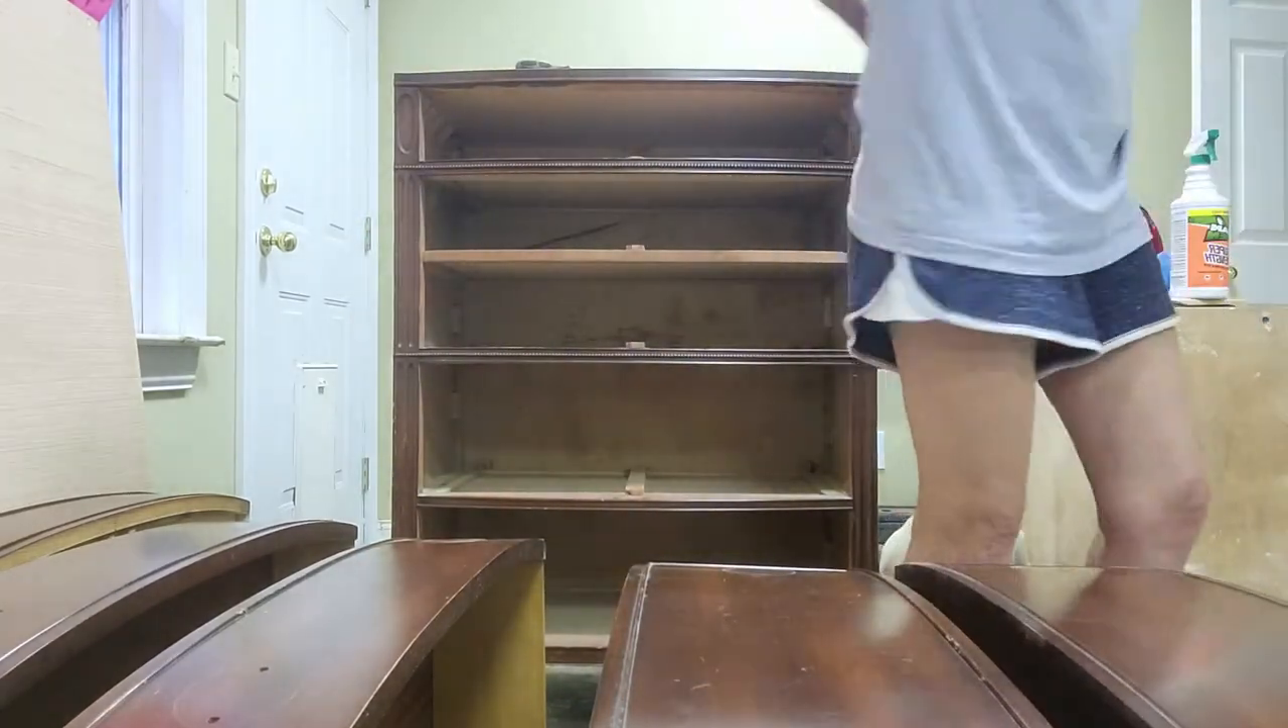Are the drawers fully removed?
Yes.